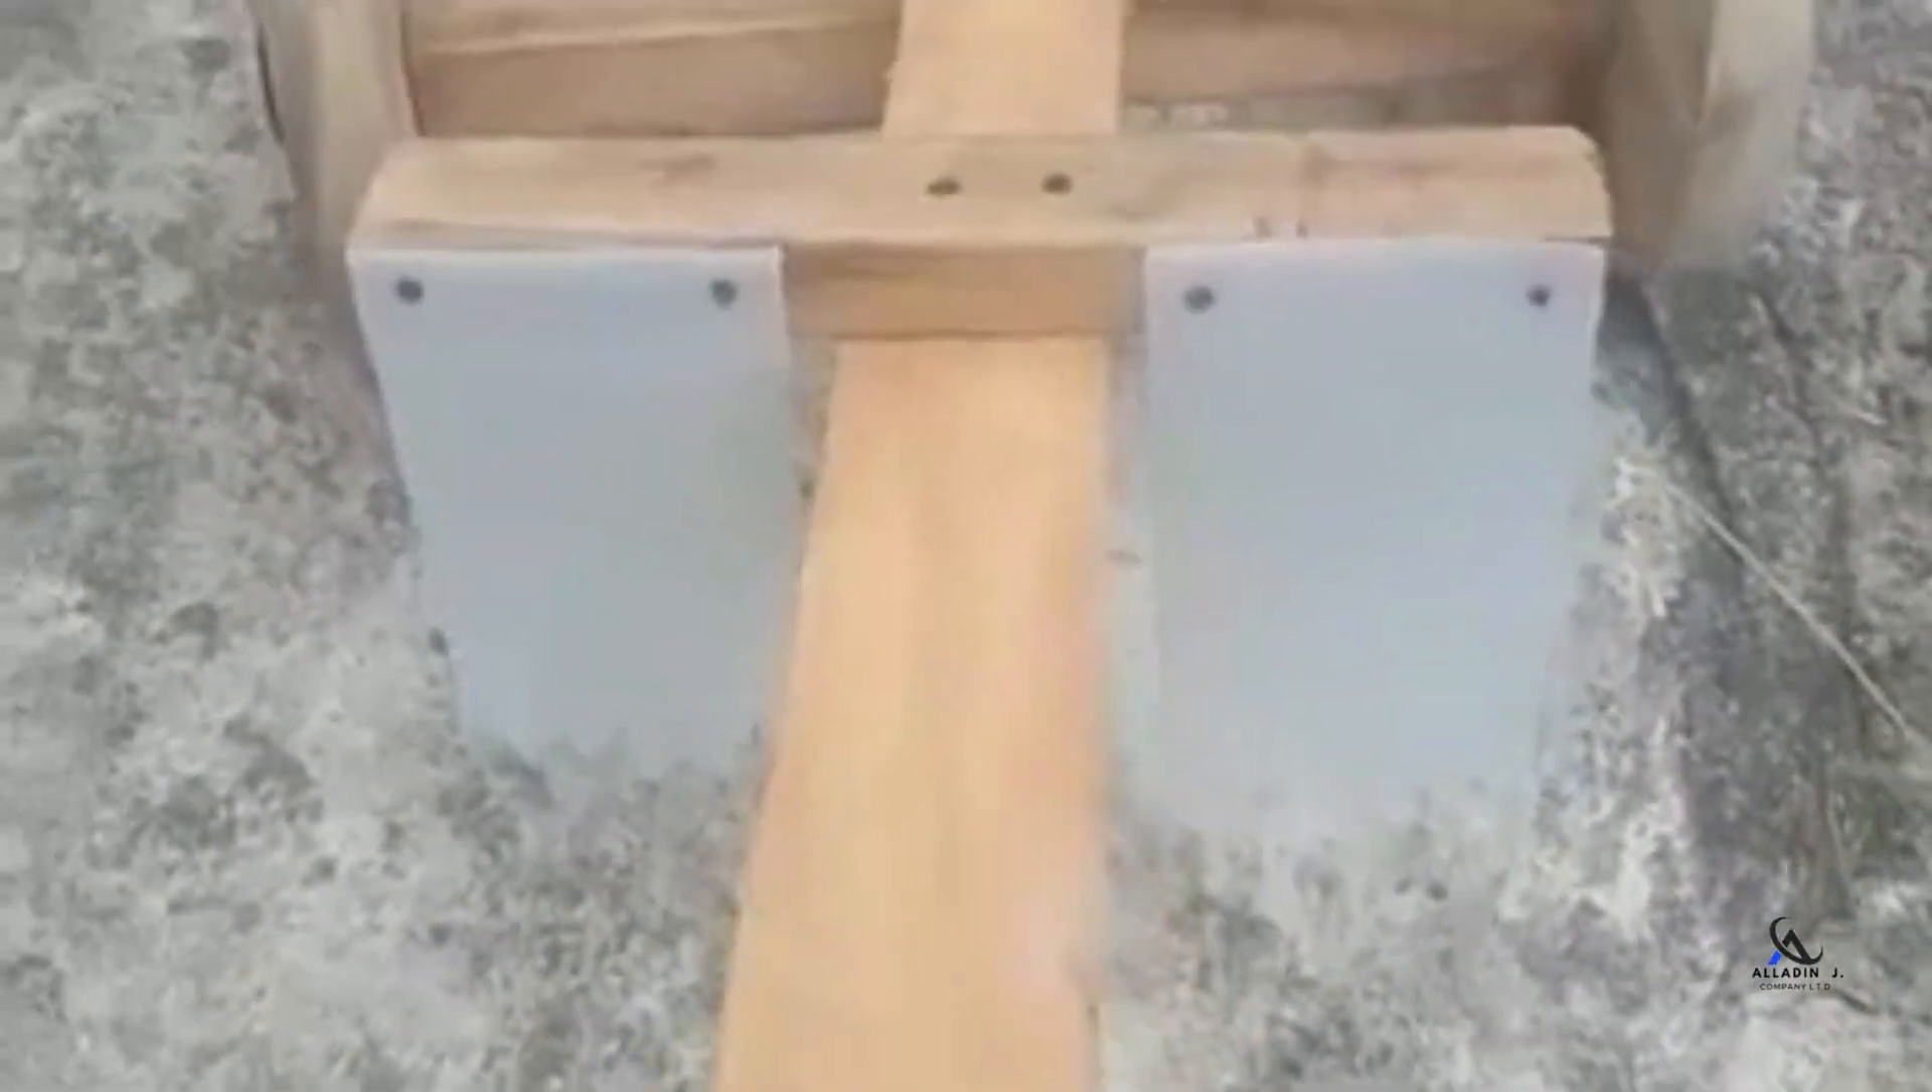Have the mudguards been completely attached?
Yes.